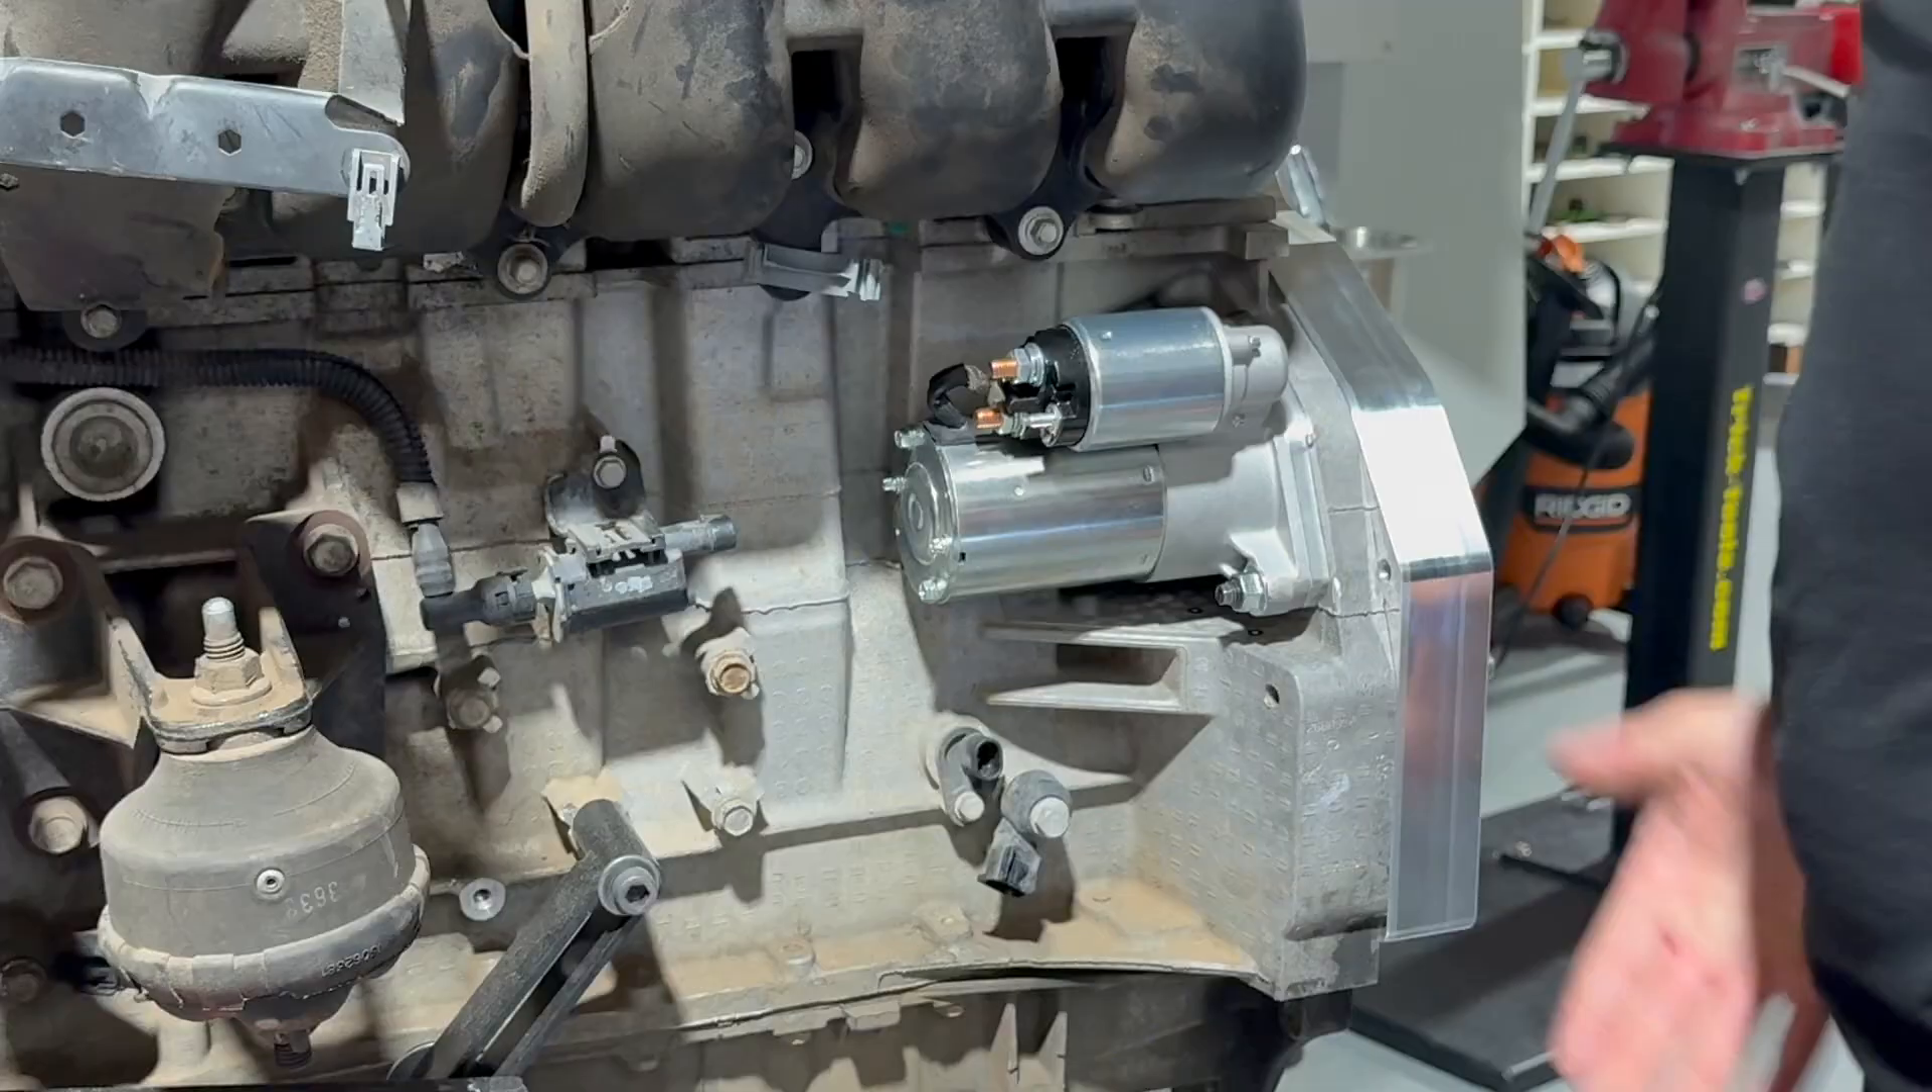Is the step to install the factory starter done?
Yes.